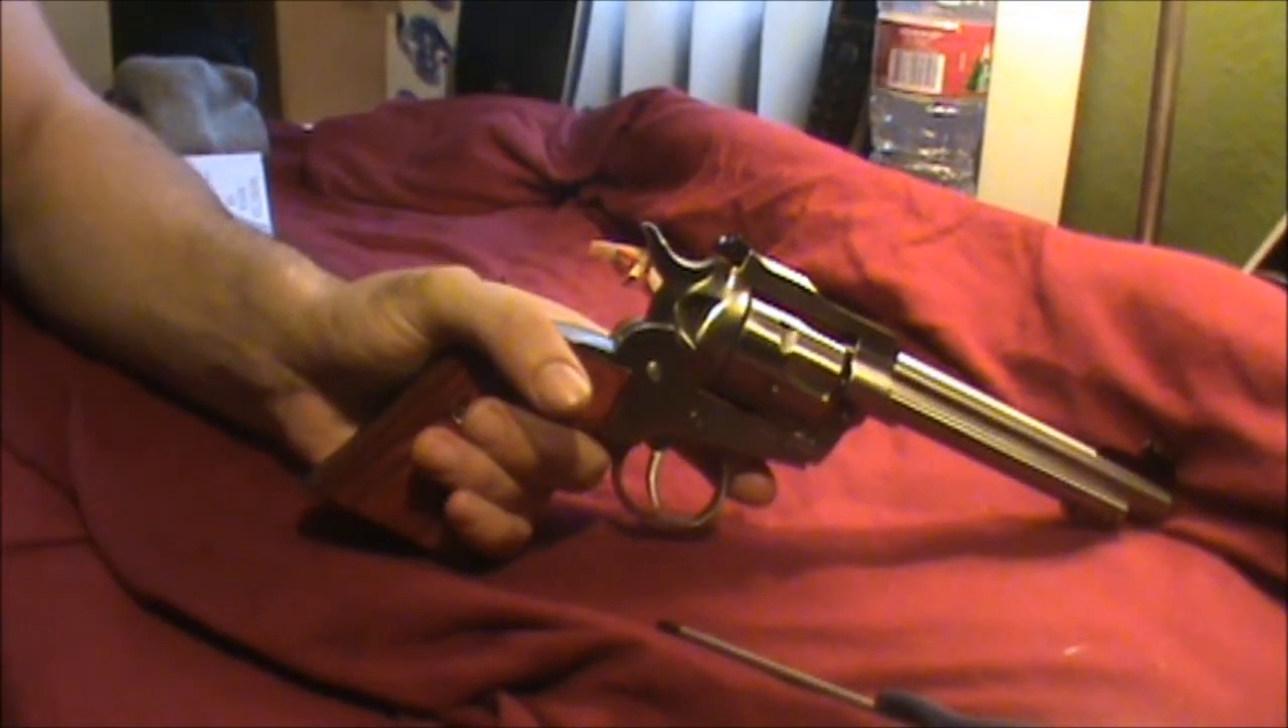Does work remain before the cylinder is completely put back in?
No.